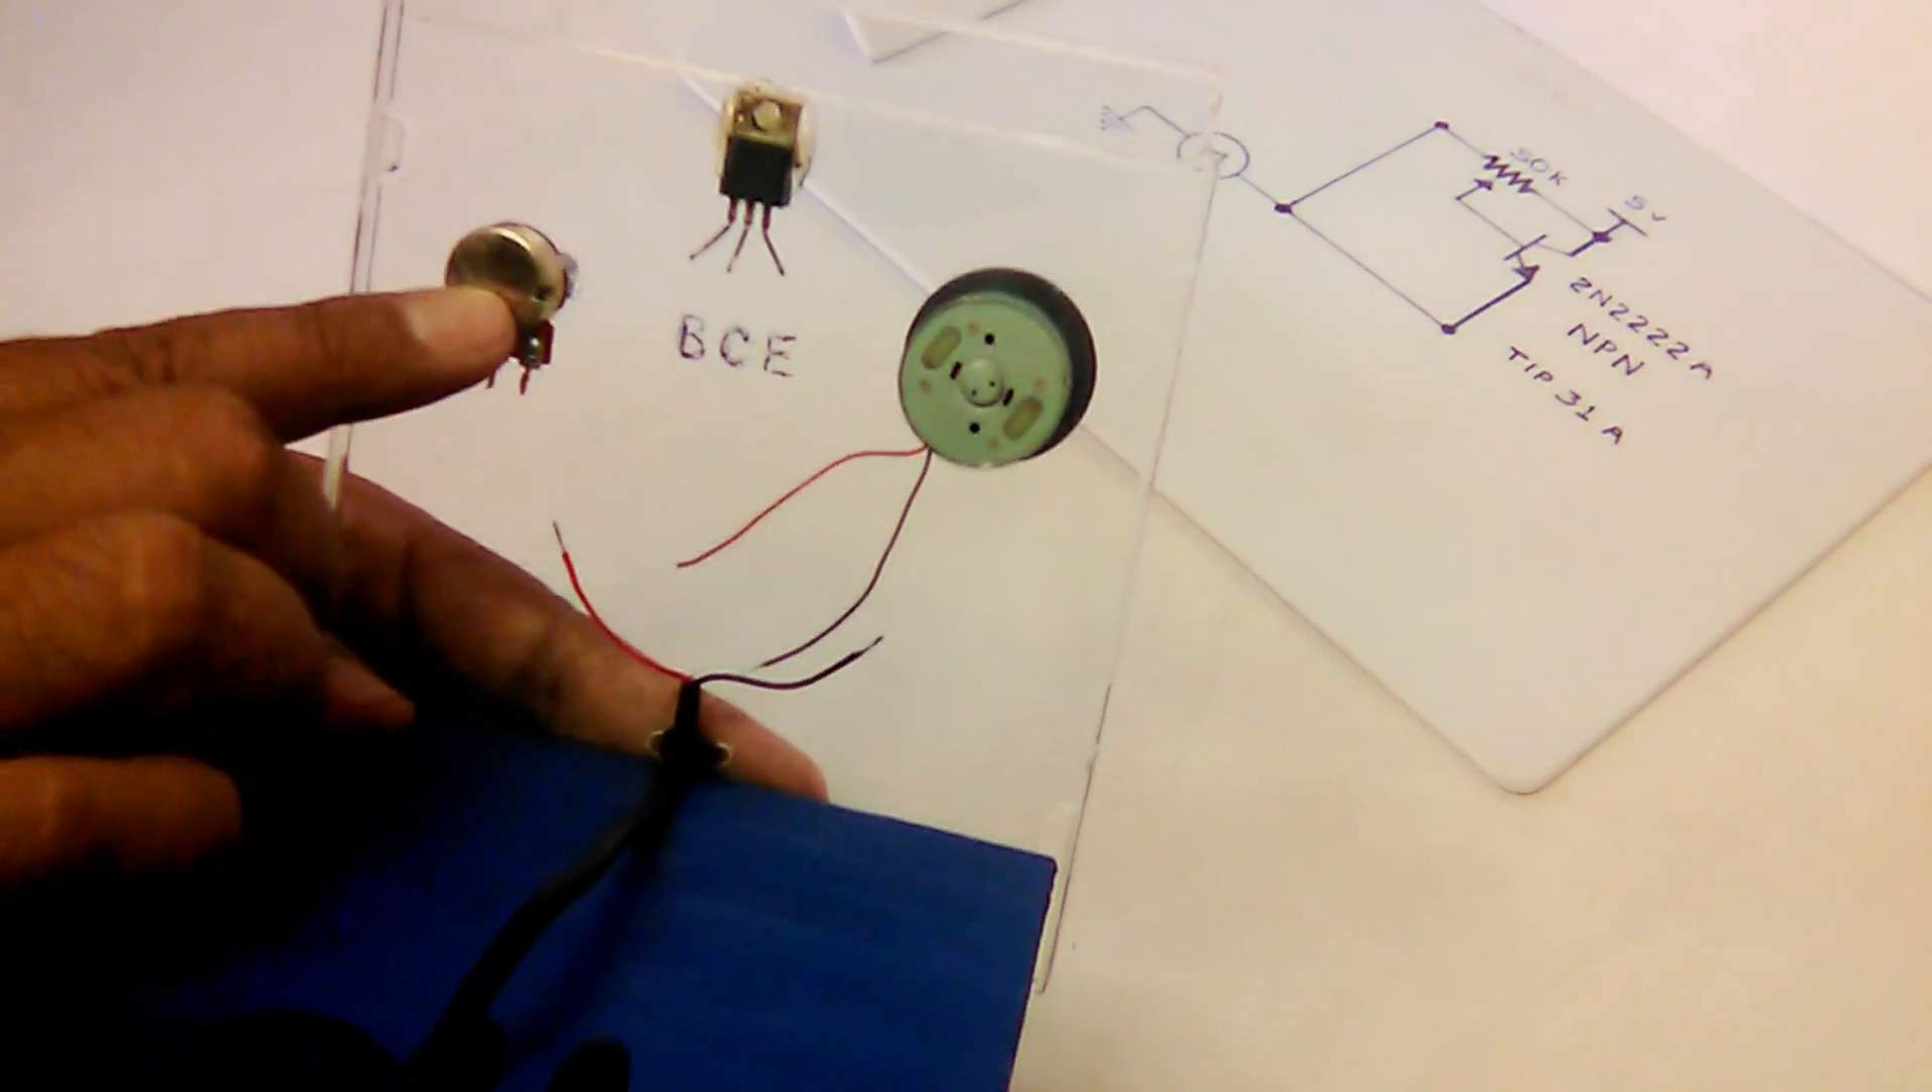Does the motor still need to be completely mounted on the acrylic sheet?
No.